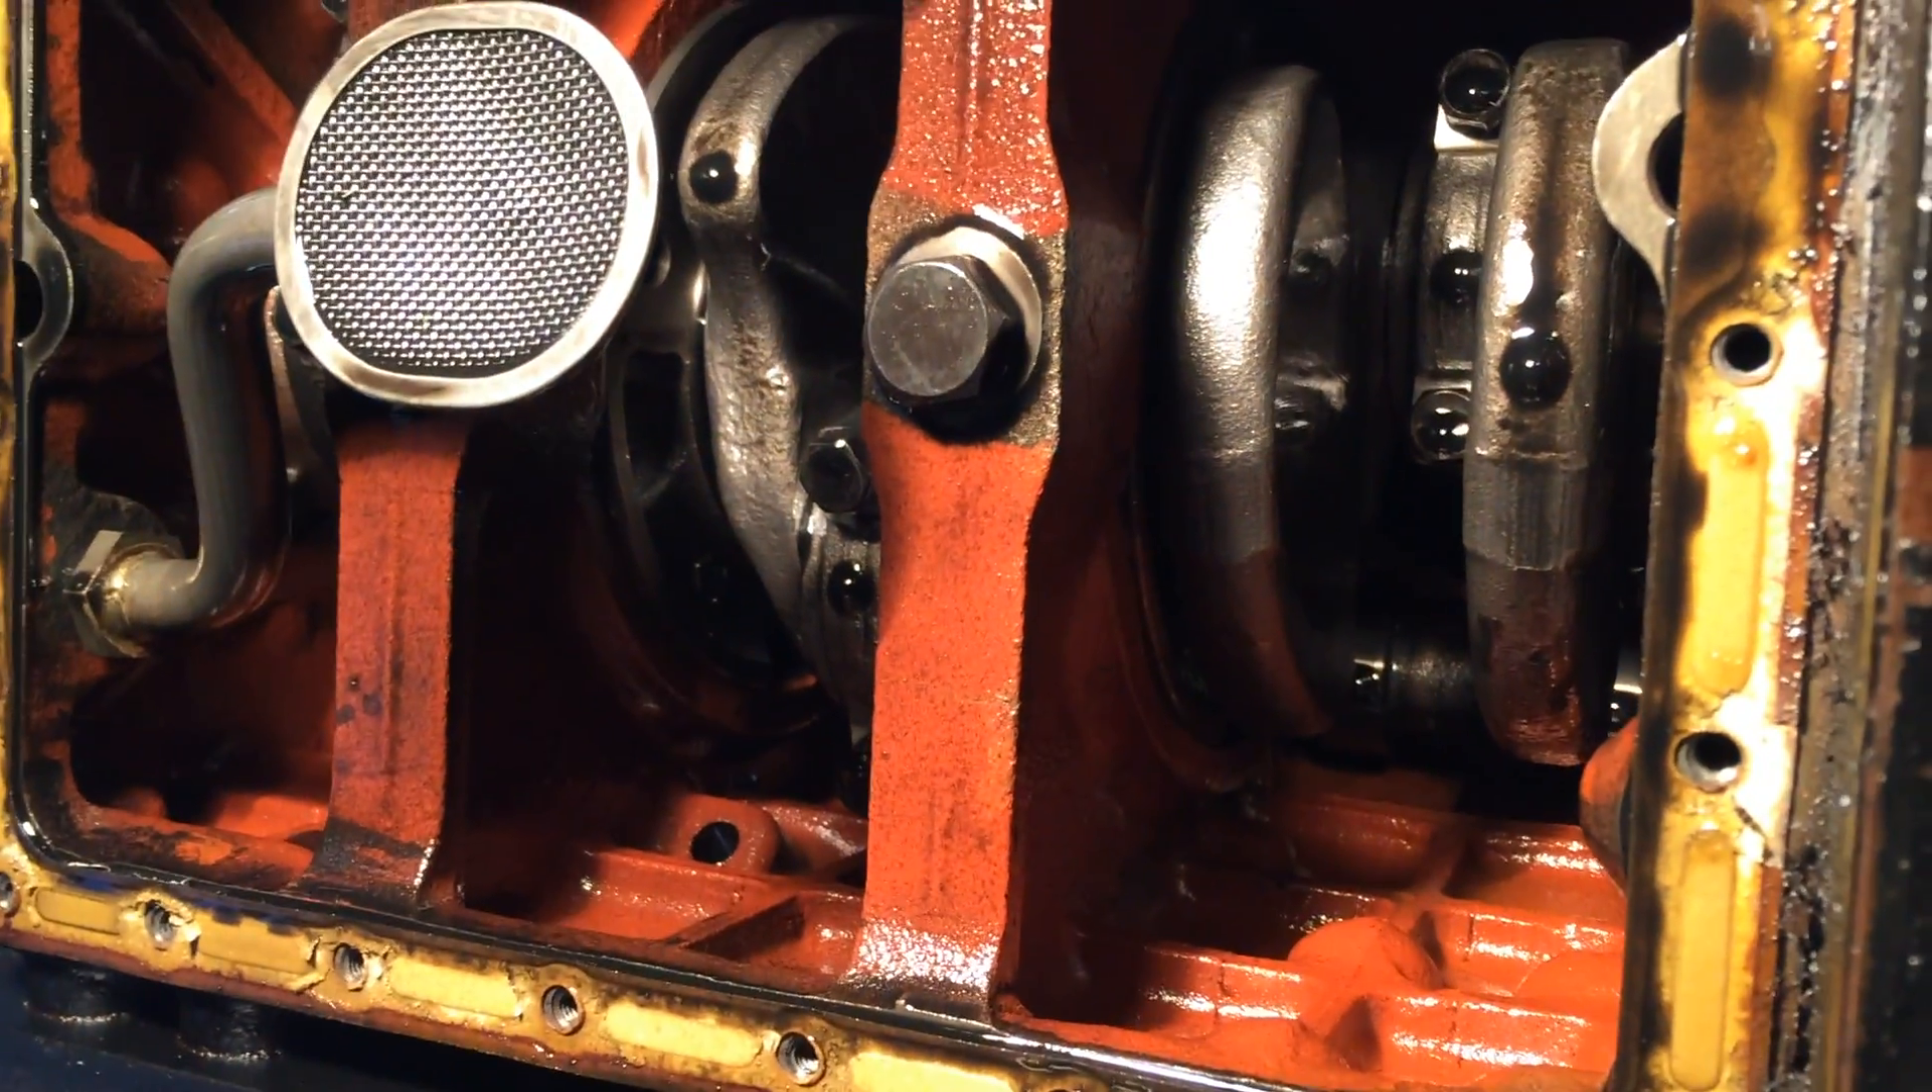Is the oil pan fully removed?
Yes.